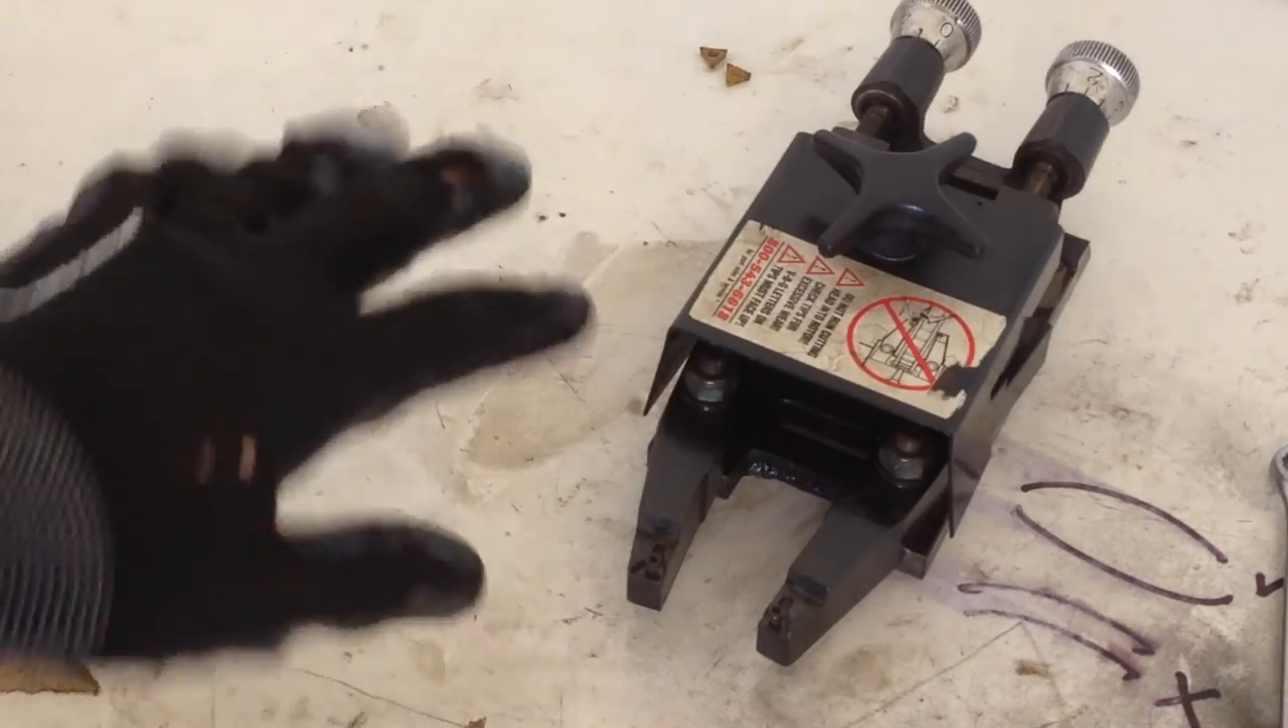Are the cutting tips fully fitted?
No.